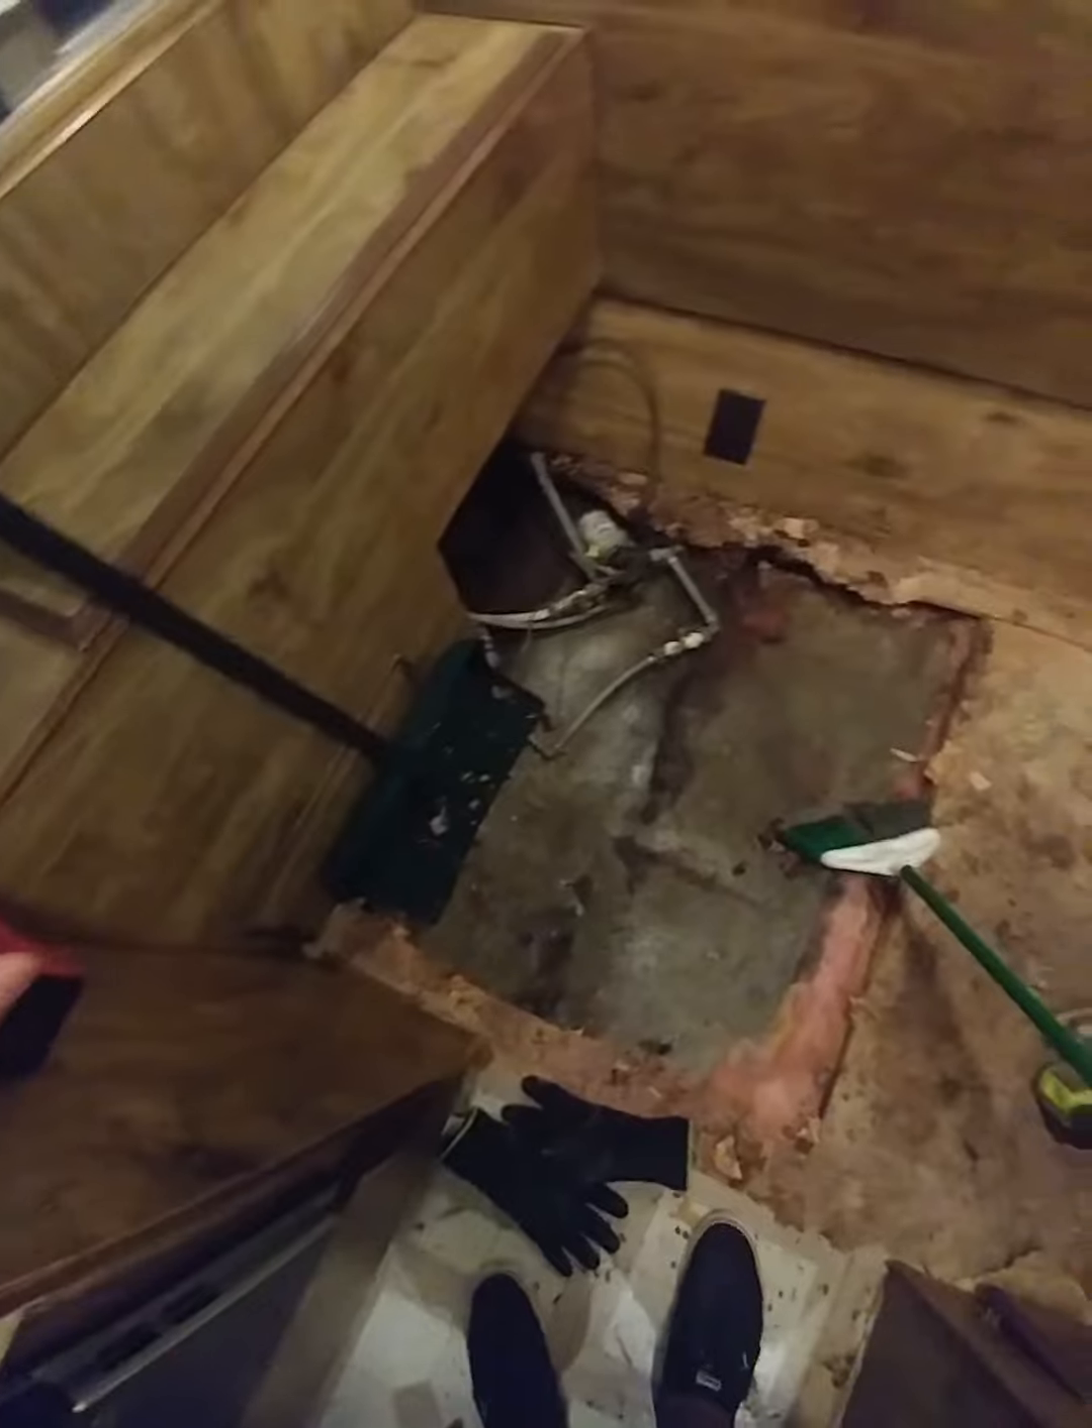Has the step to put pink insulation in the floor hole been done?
No.